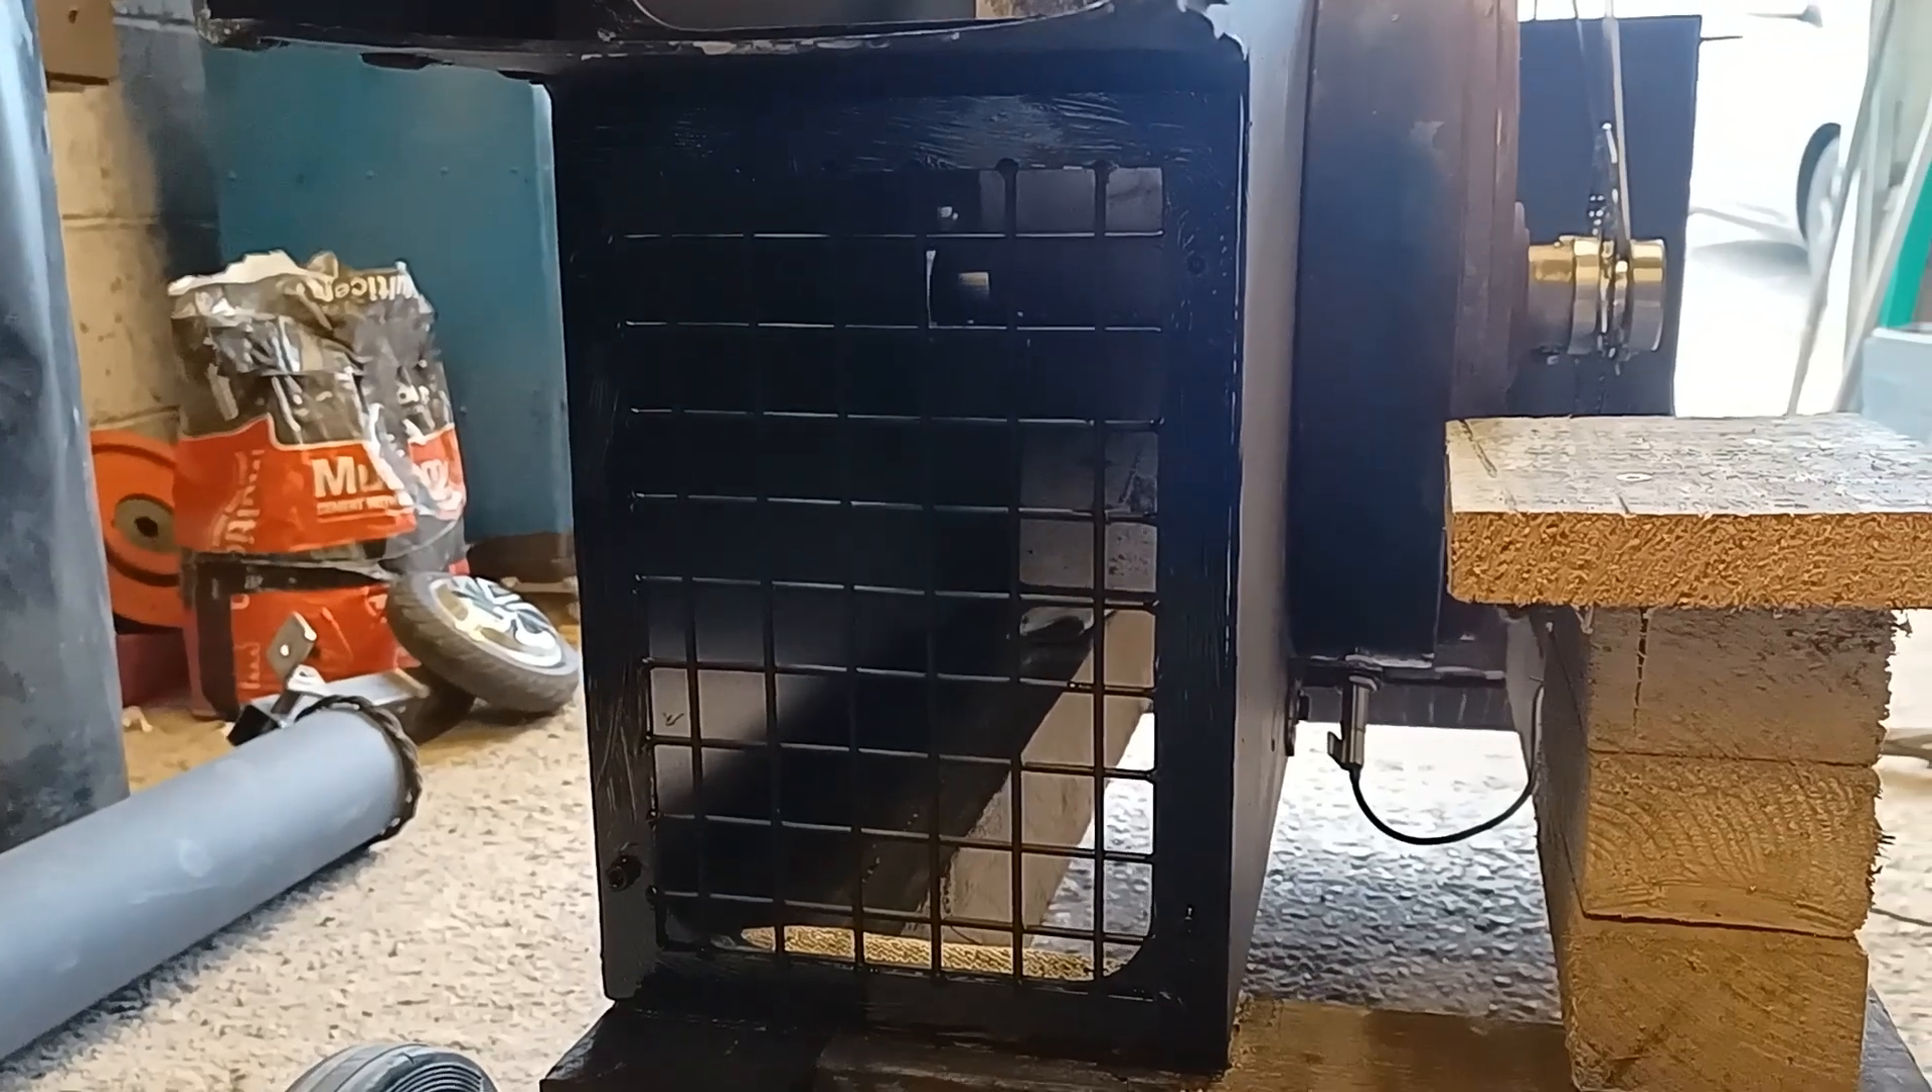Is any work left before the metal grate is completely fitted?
No.